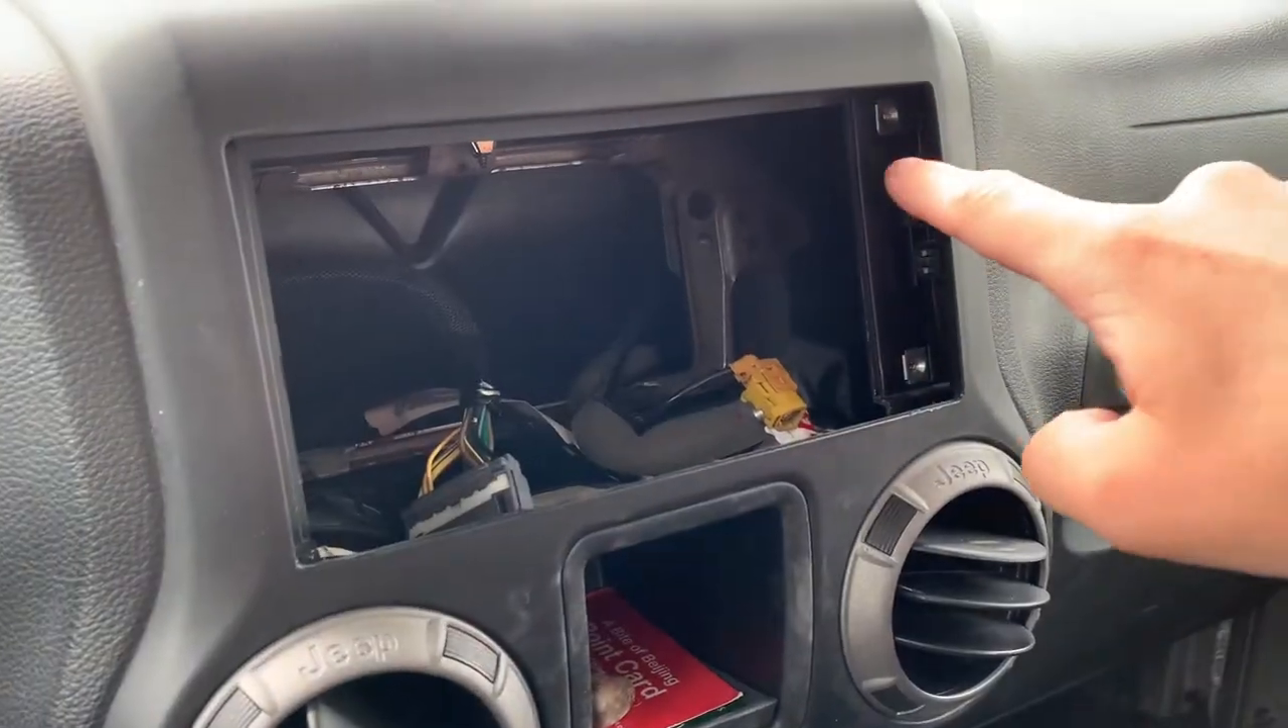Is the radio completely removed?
Yes.